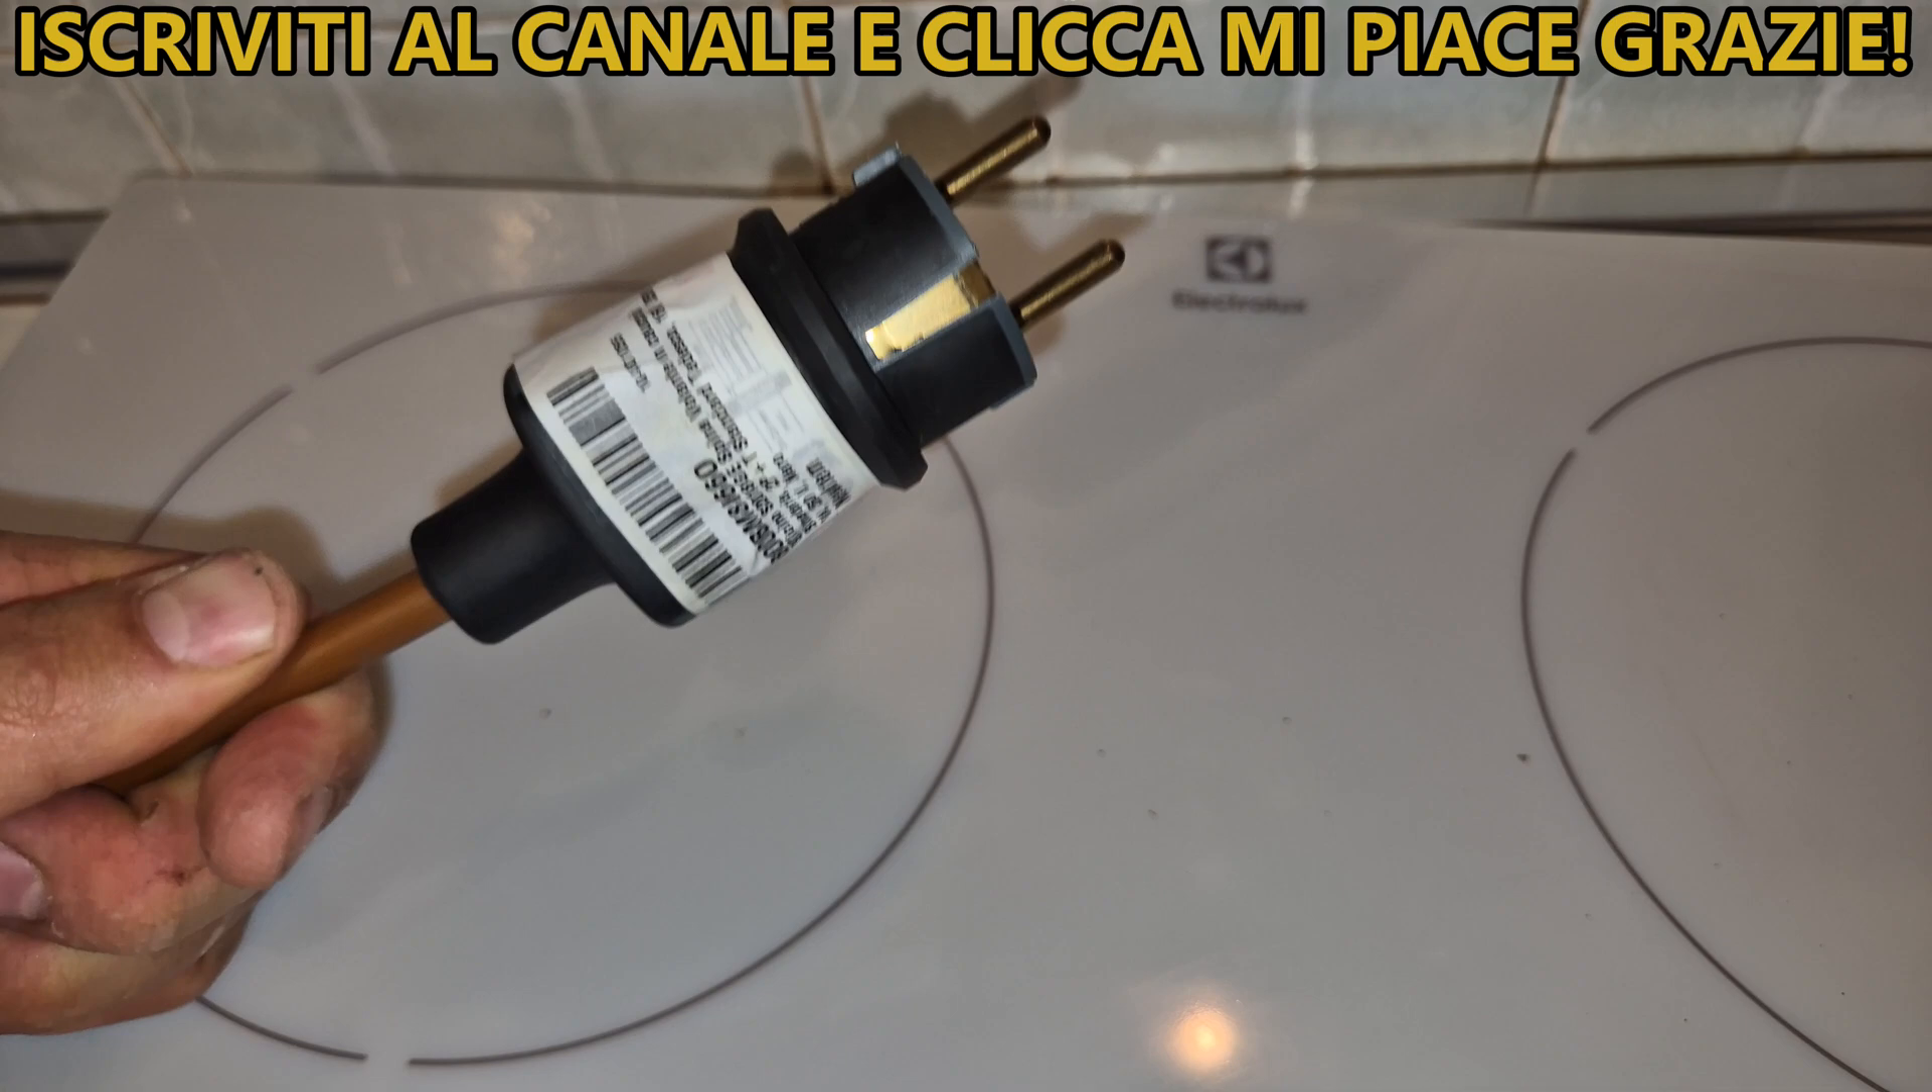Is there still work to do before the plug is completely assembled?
No.